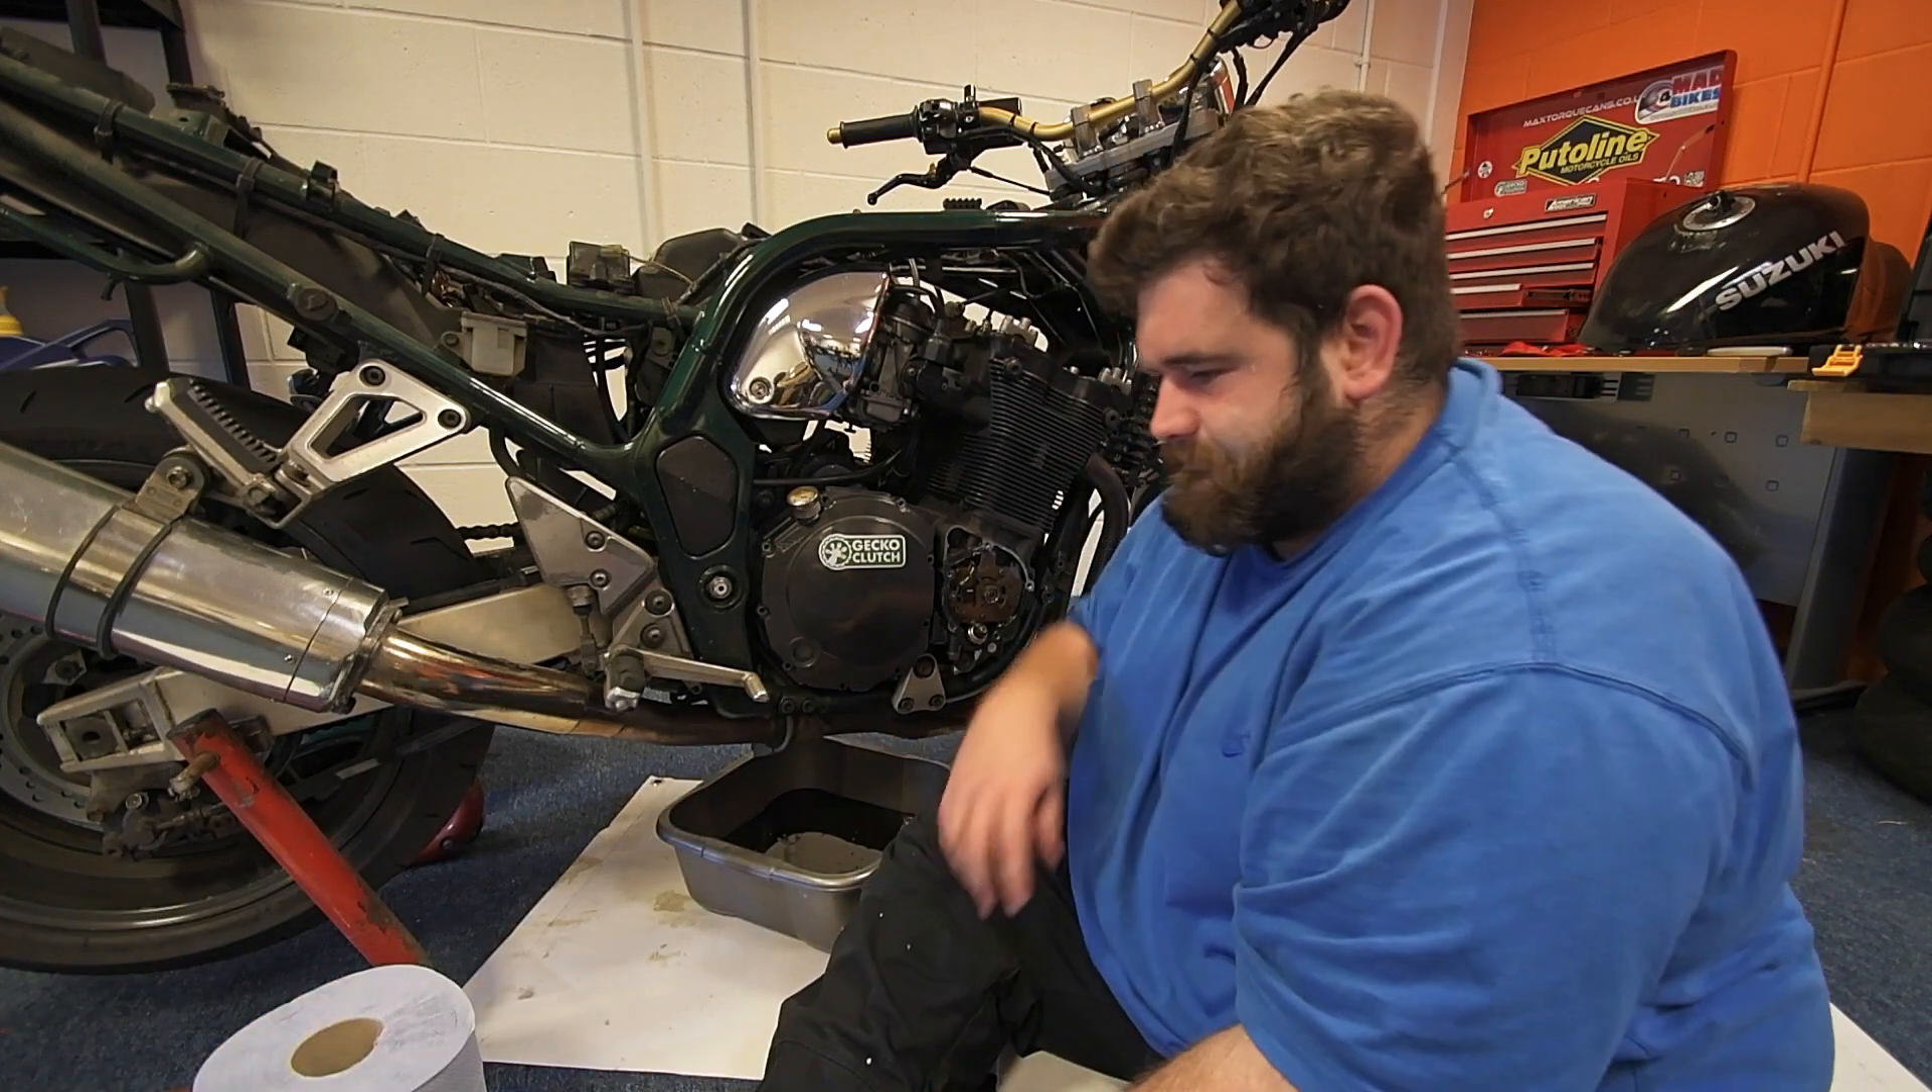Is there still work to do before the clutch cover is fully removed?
Yes.